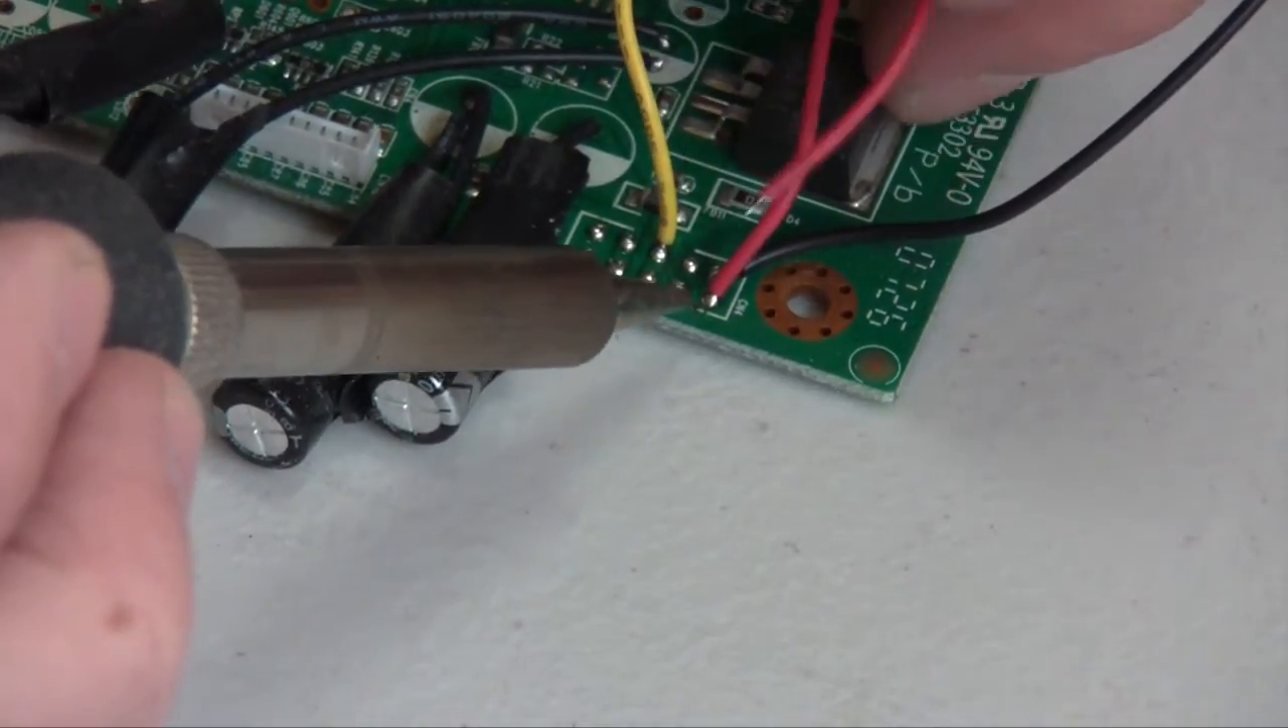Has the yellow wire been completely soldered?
Yes.